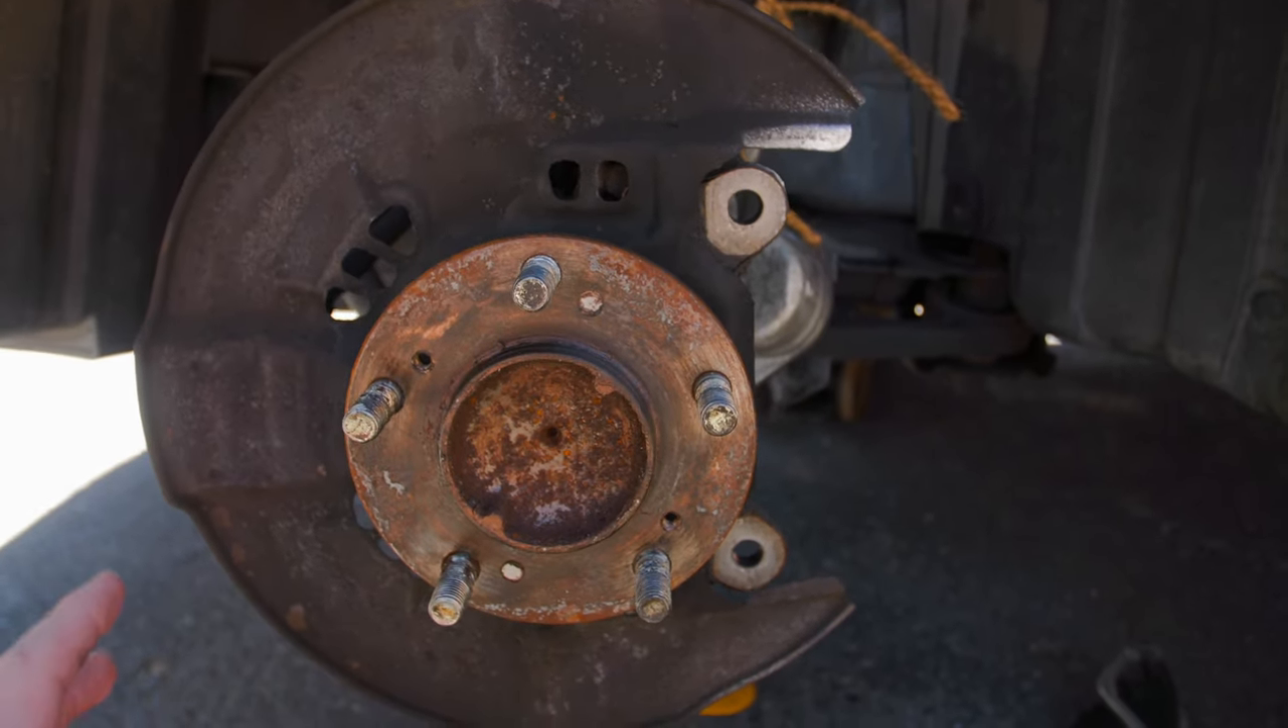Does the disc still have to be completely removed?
No.